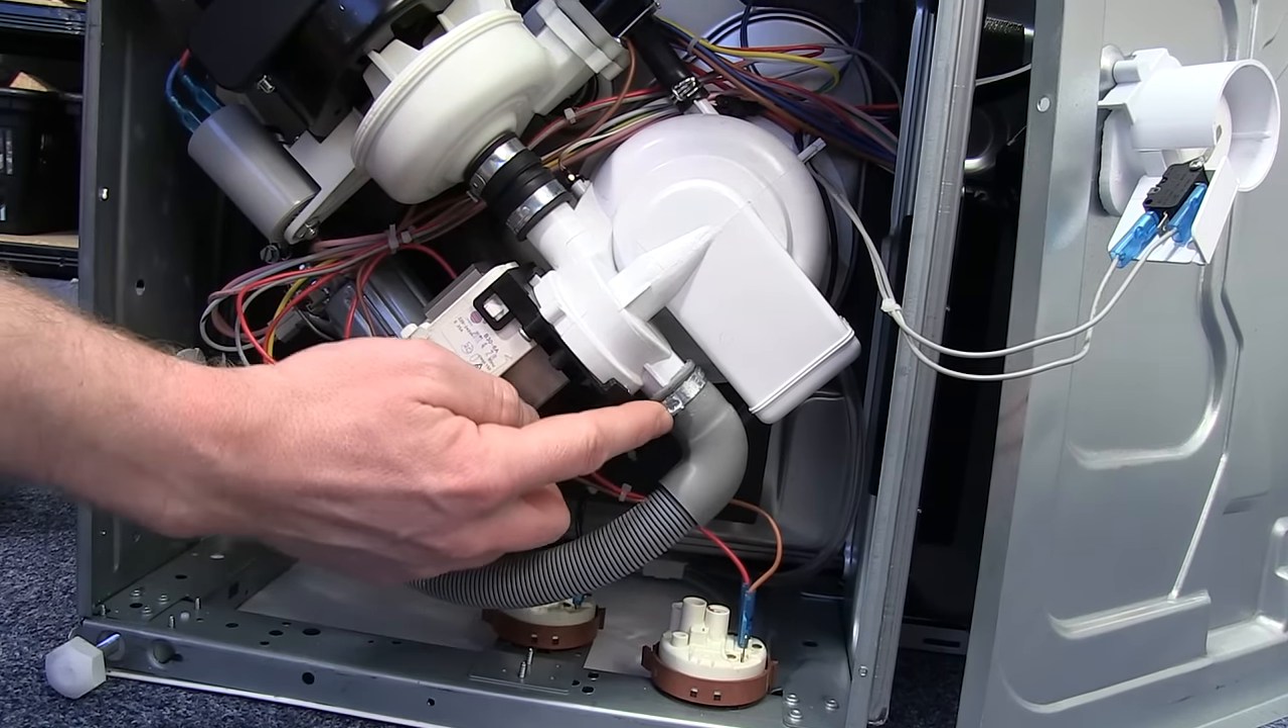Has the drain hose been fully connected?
Yes.